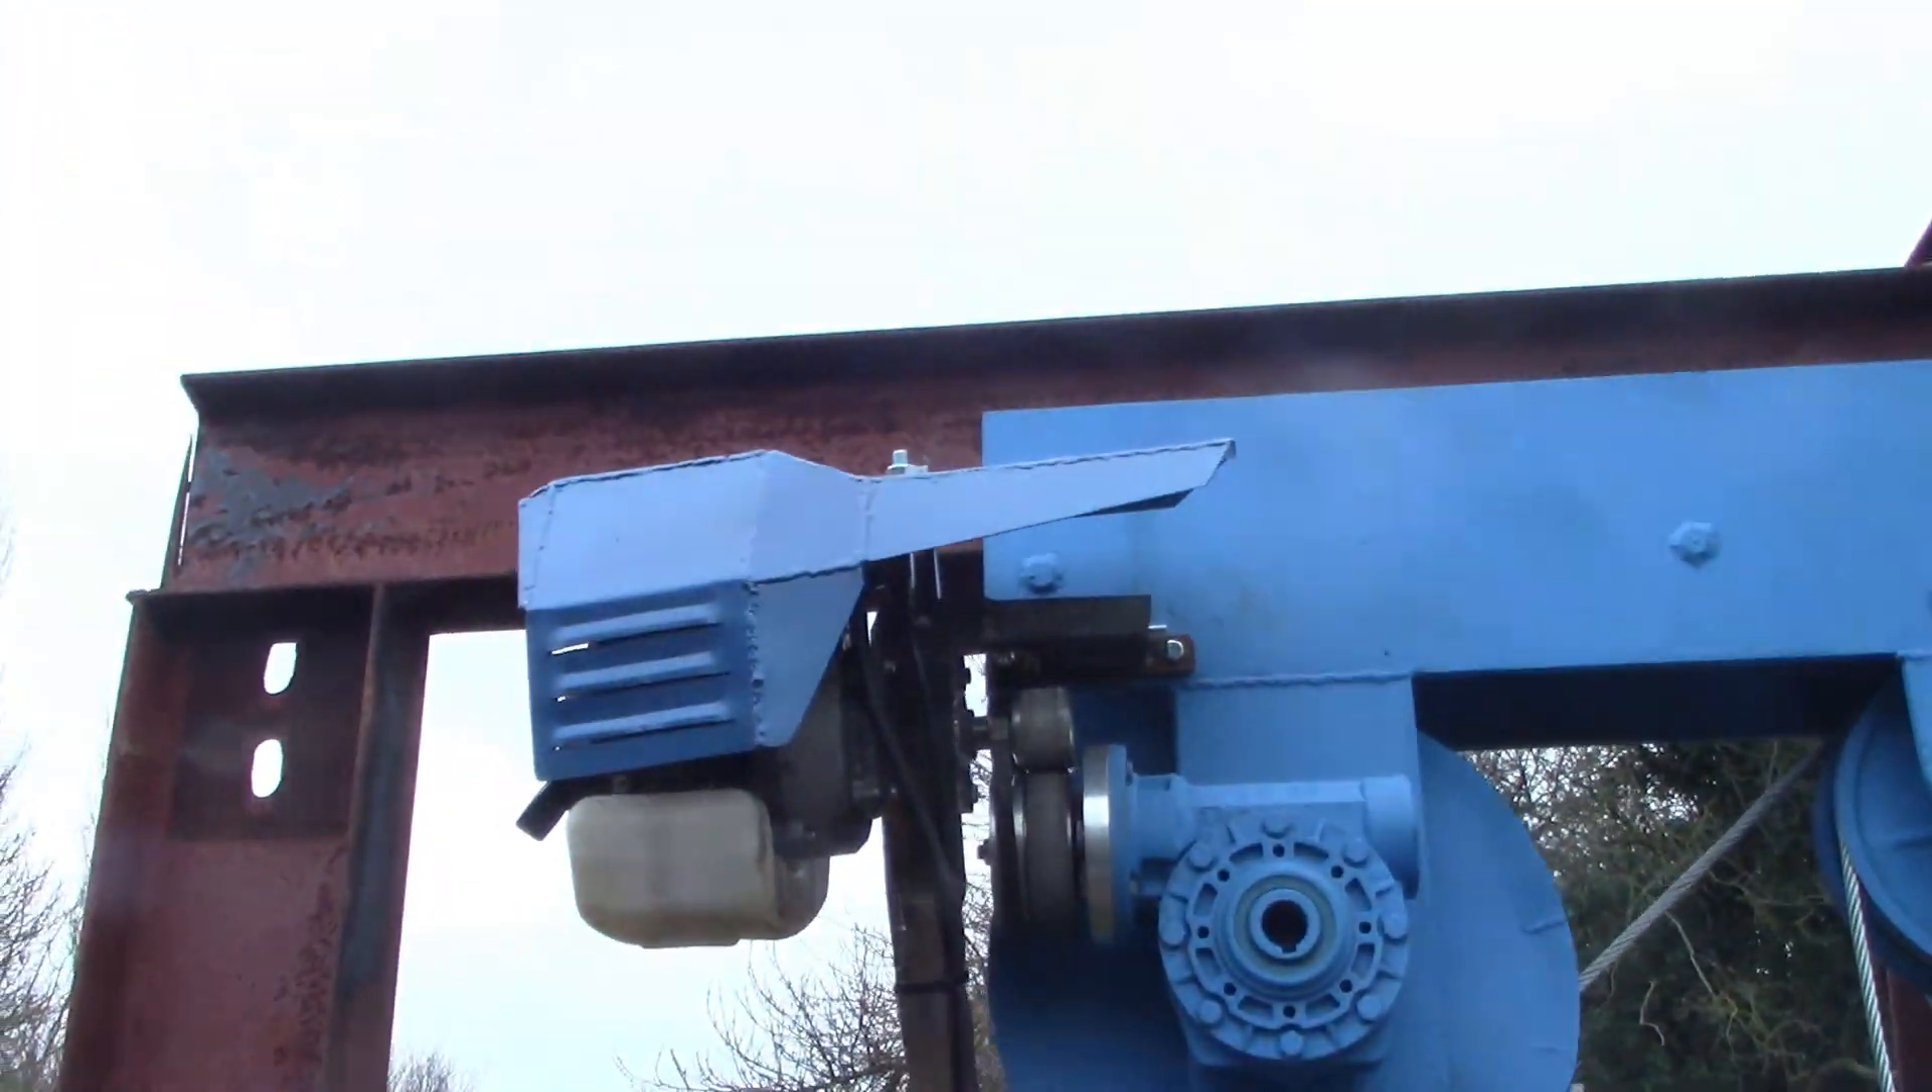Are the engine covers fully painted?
Yes.